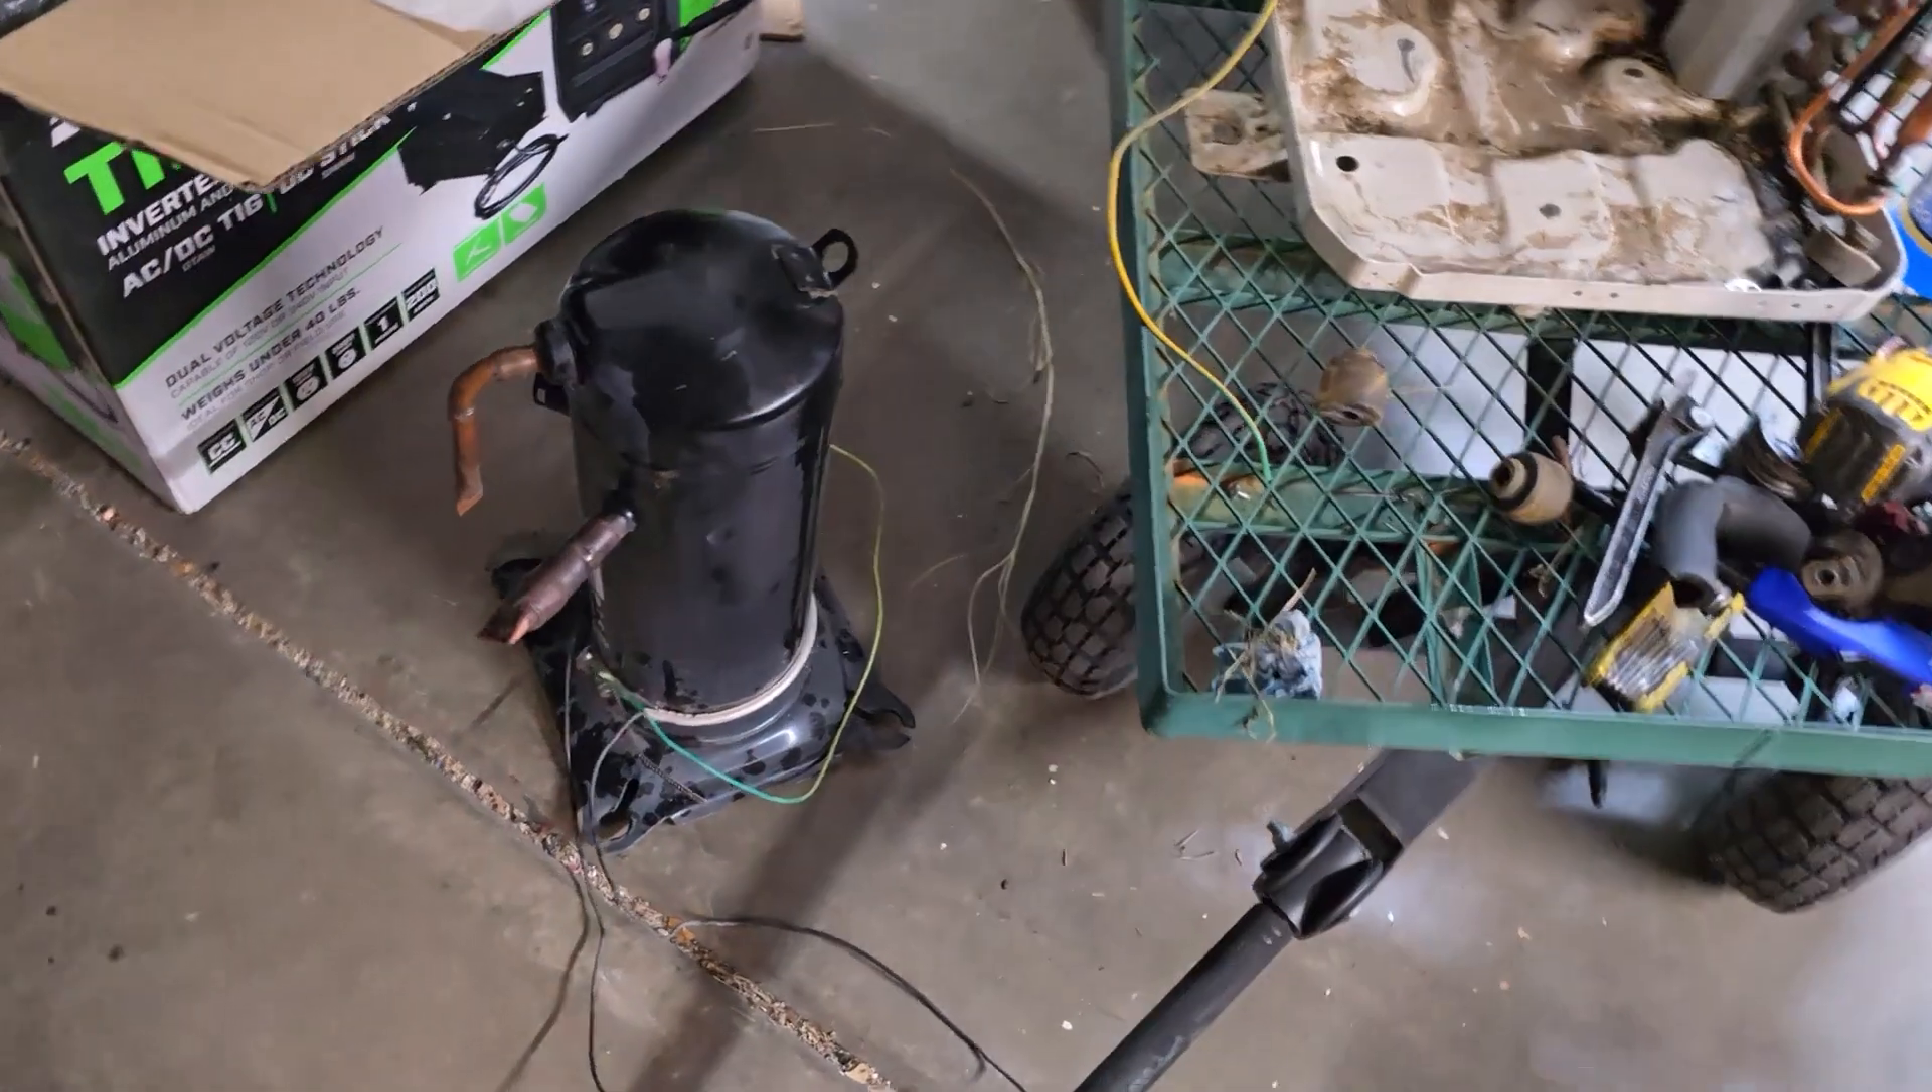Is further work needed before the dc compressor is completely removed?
No.